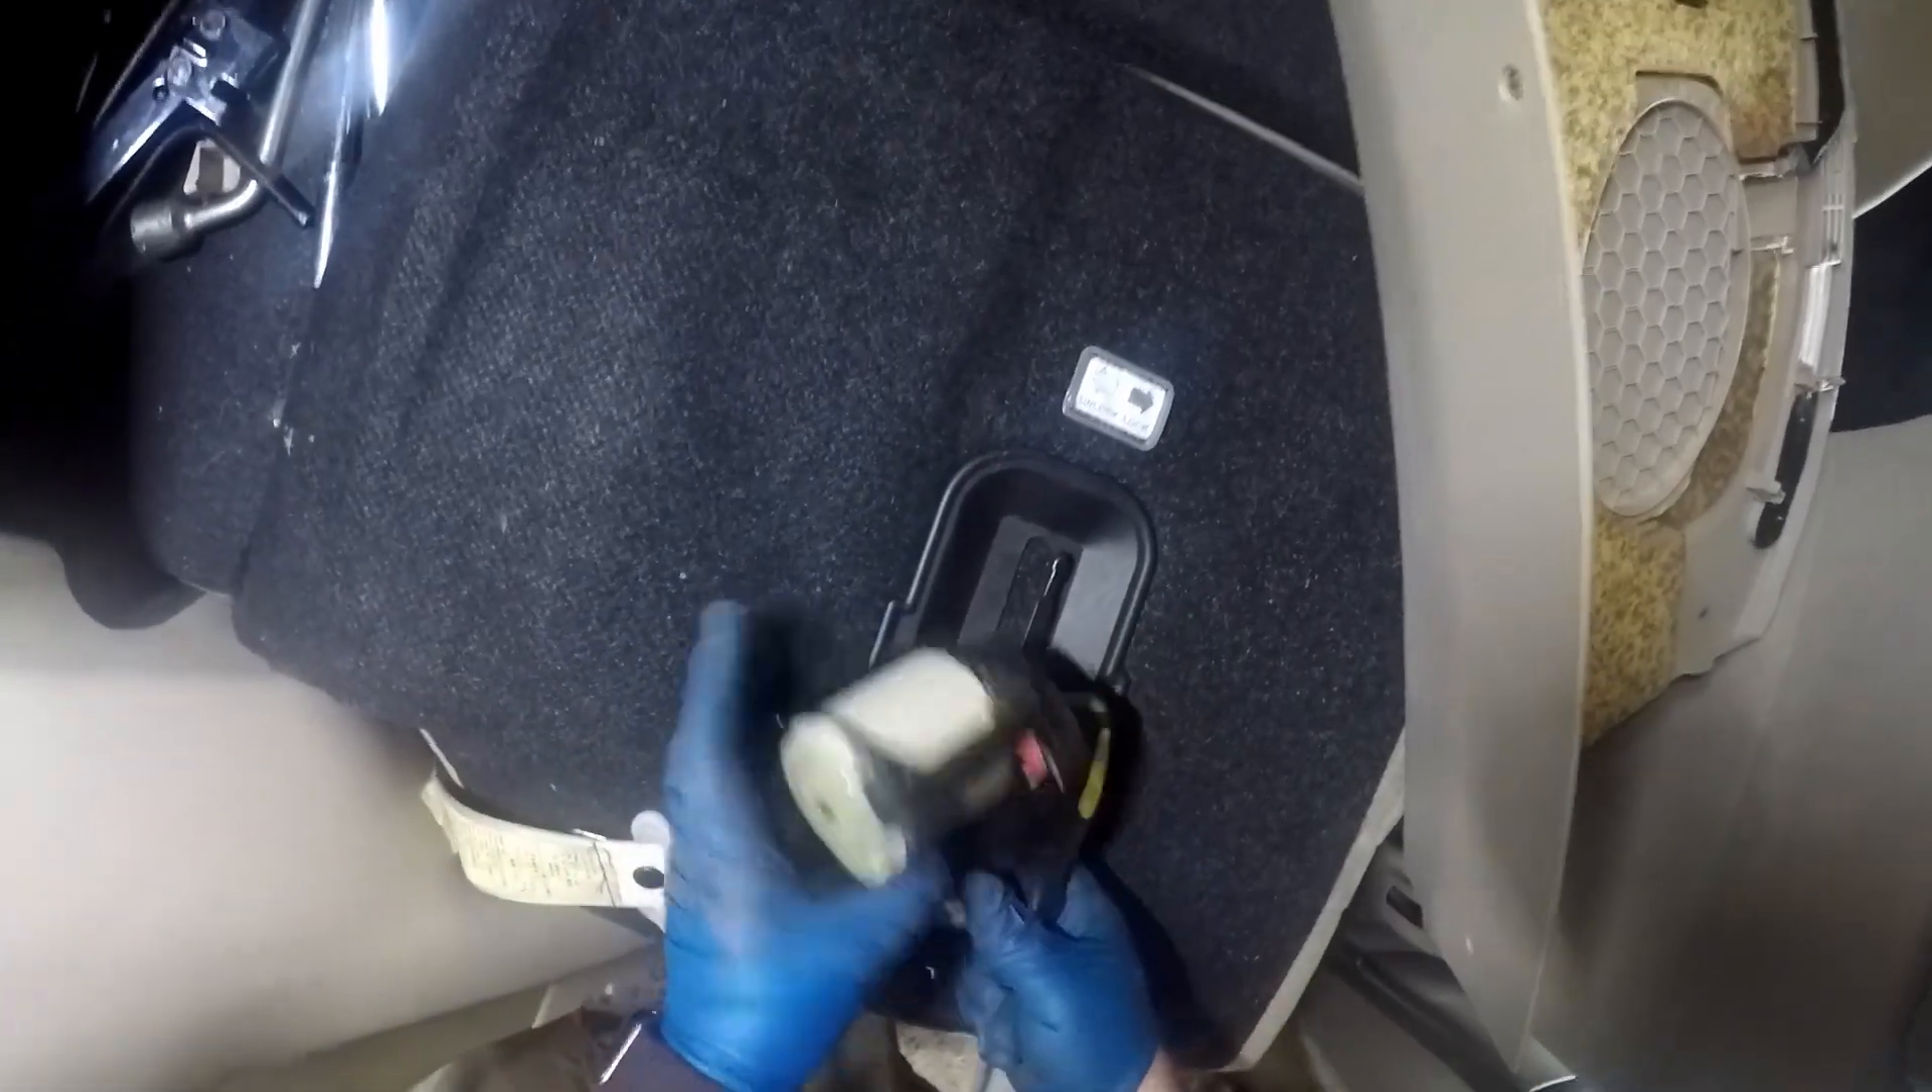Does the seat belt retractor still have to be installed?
Yes.